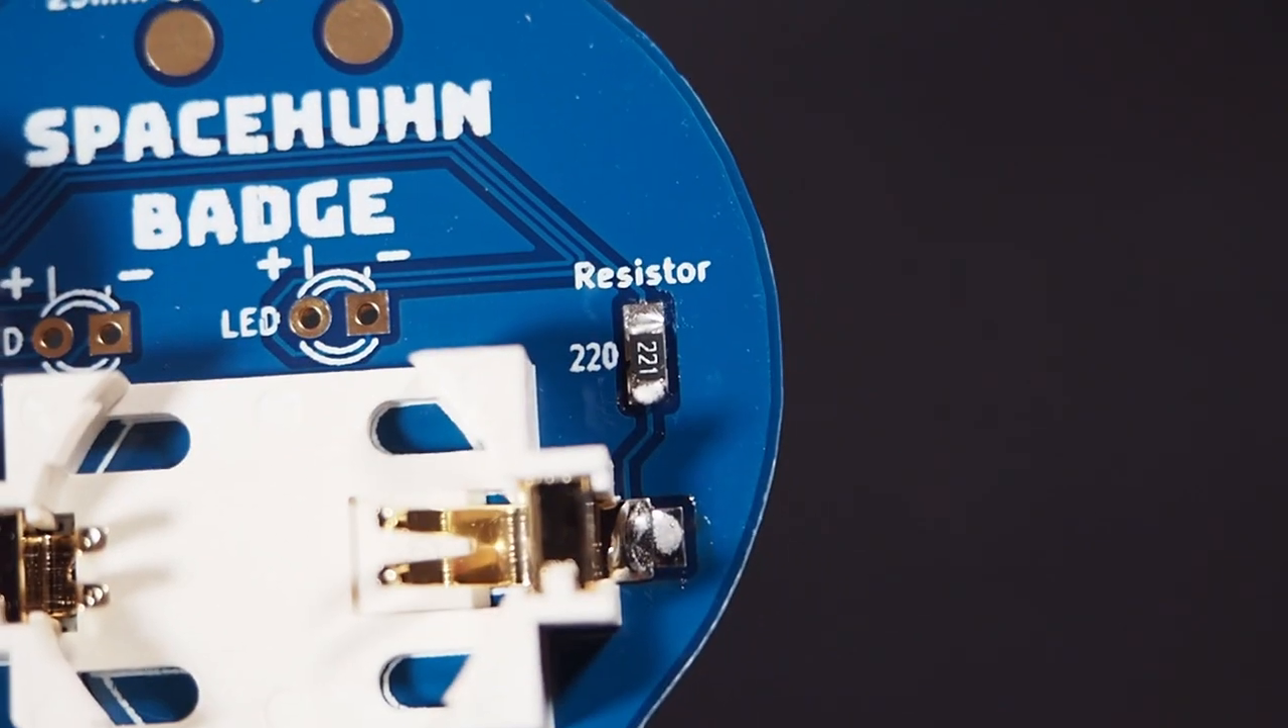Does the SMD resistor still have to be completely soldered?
No.